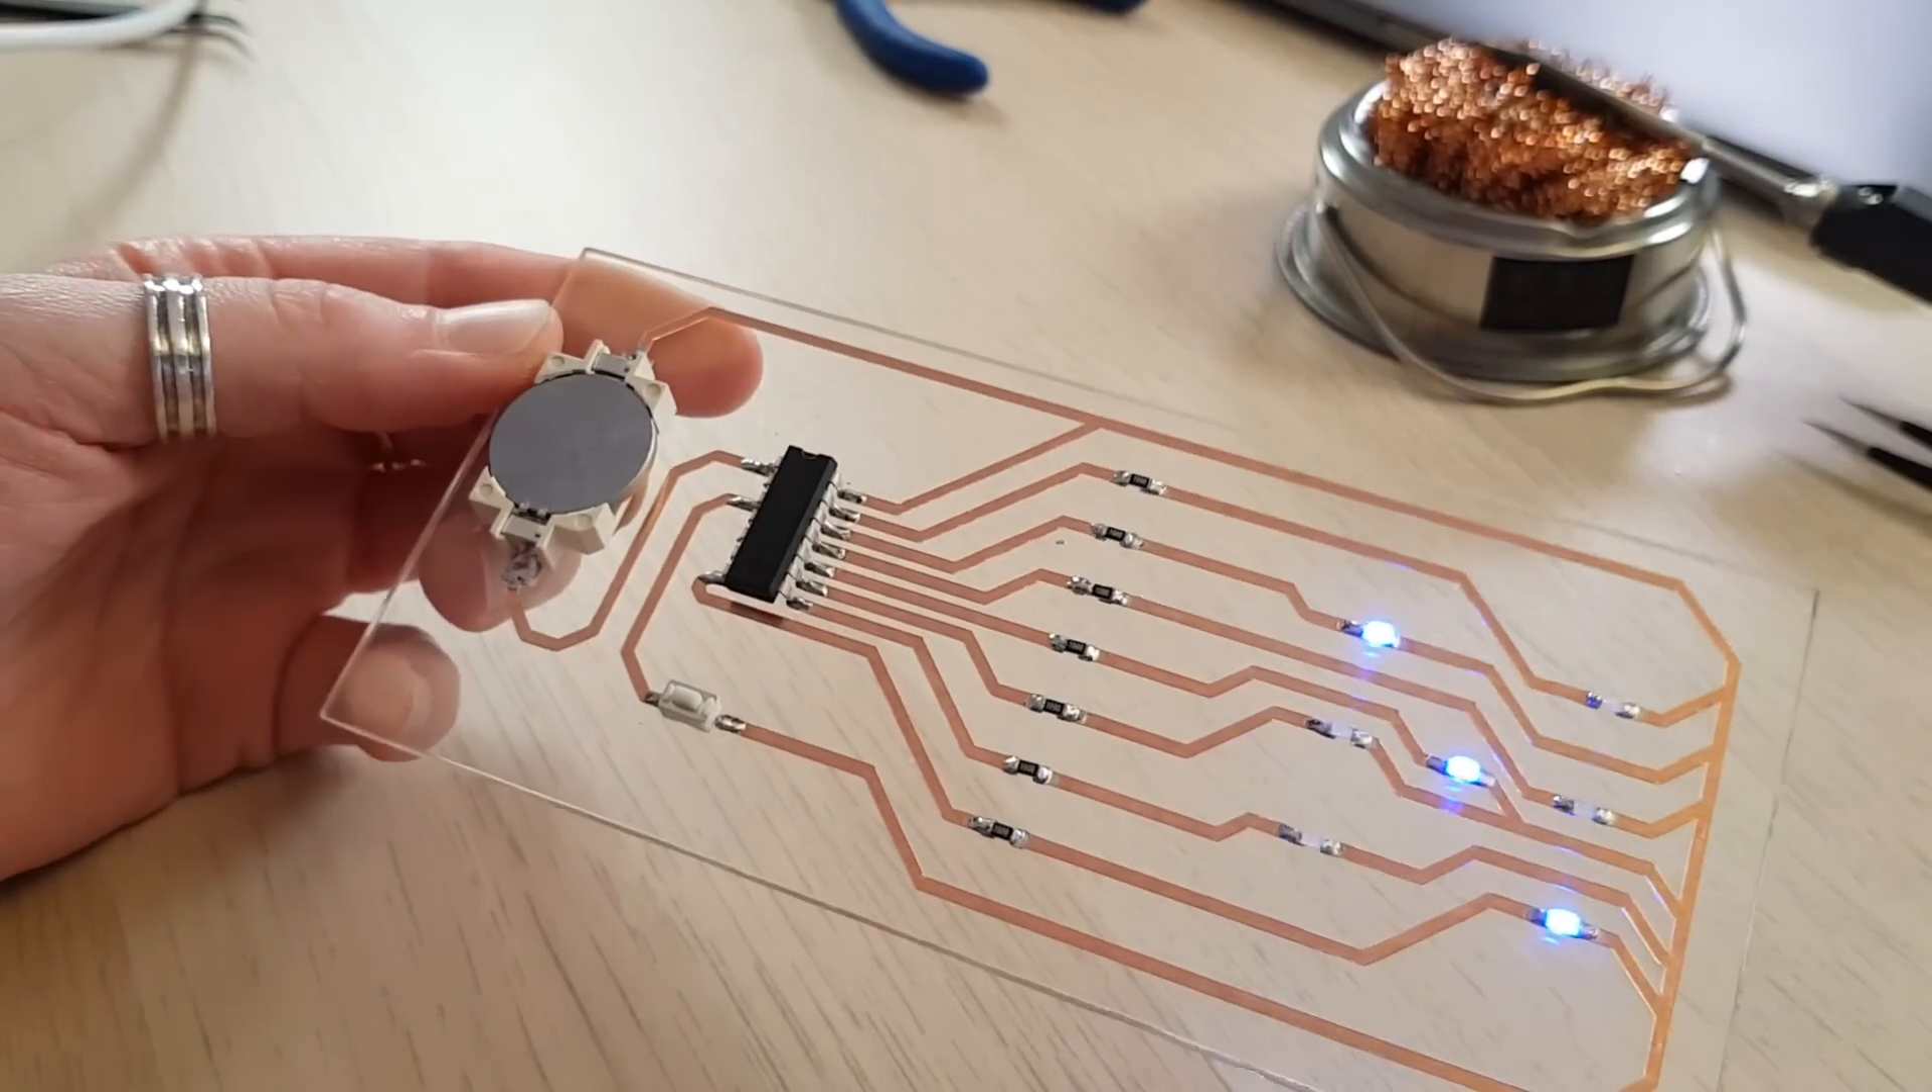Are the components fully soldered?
Yes.